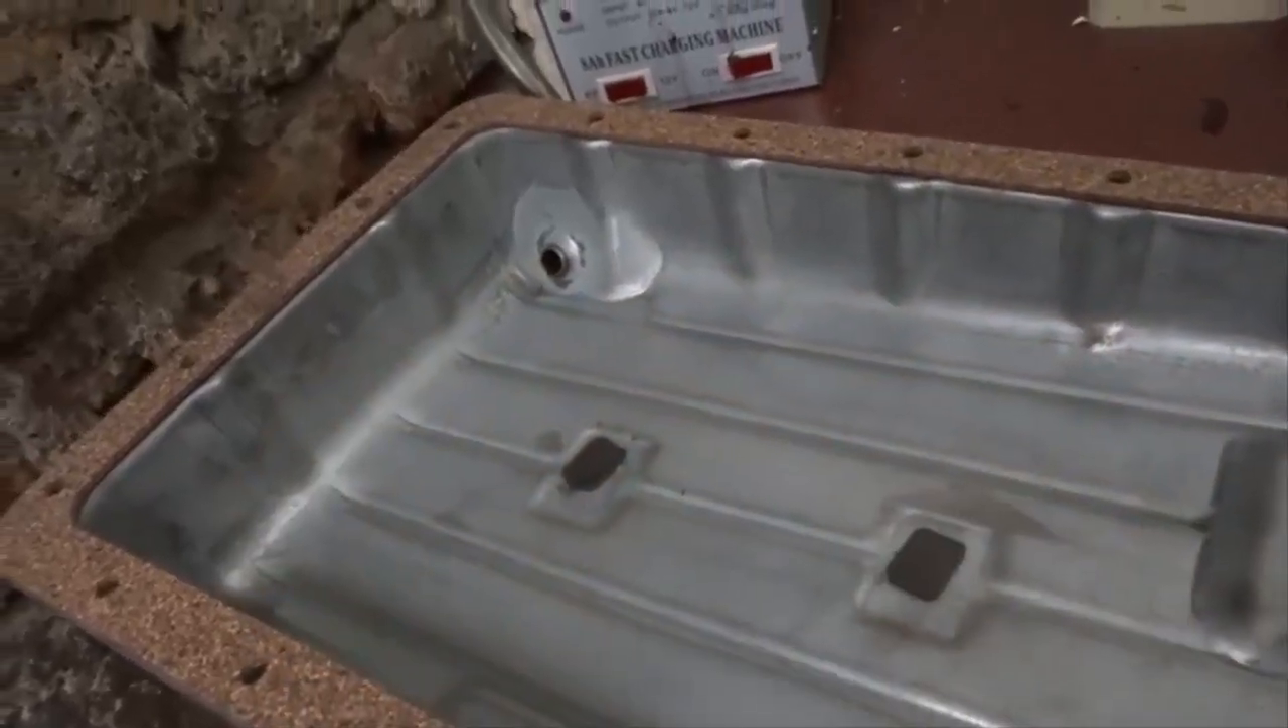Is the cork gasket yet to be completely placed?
No.